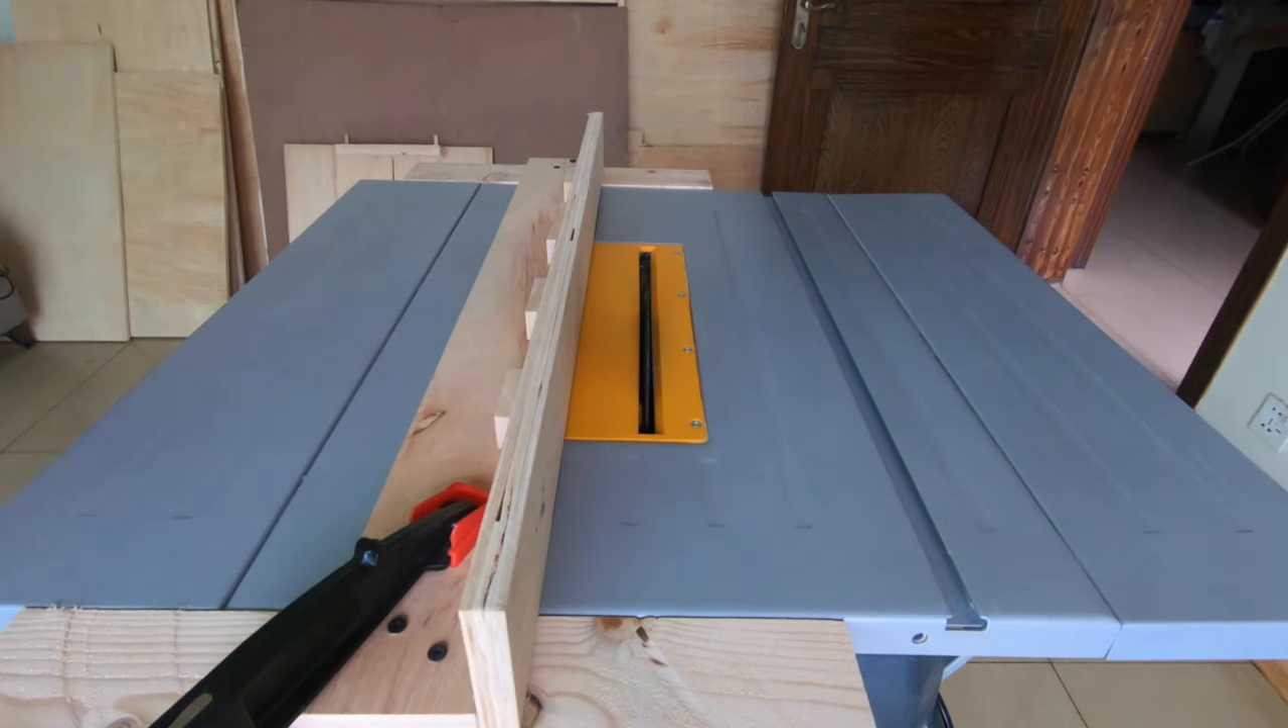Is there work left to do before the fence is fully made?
No.